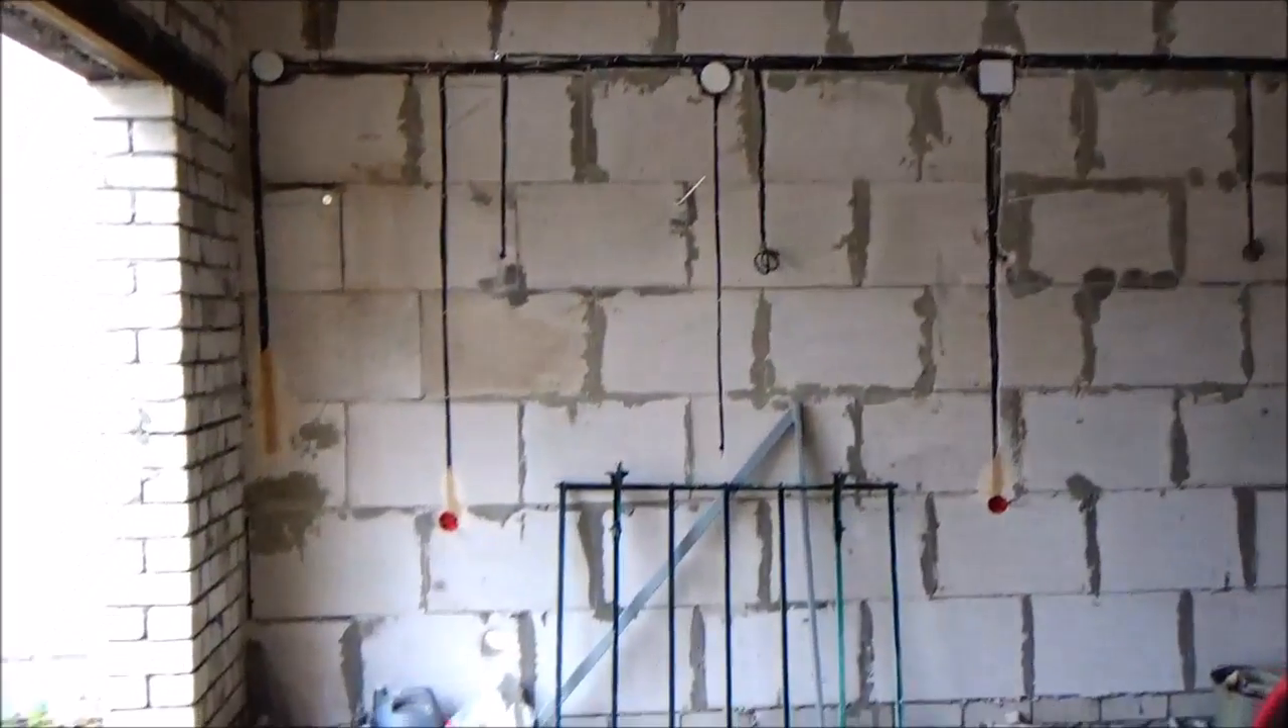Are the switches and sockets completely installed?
No.